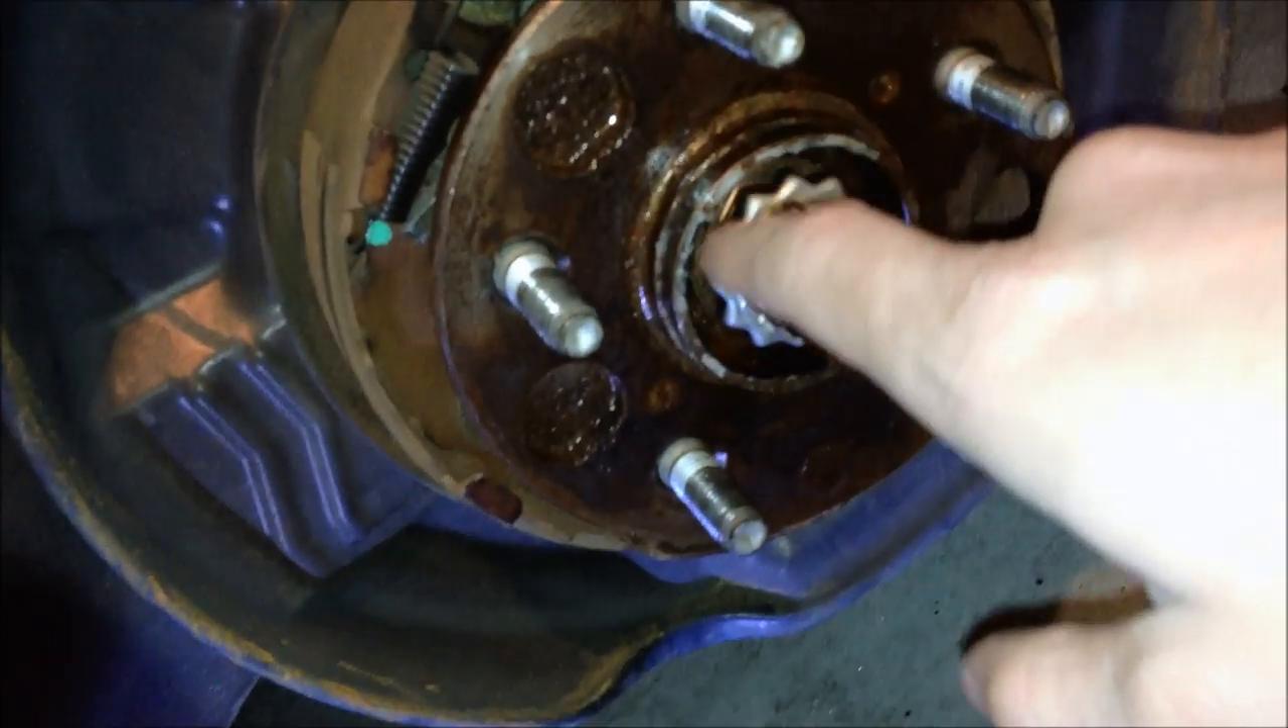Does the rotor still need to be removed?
No.